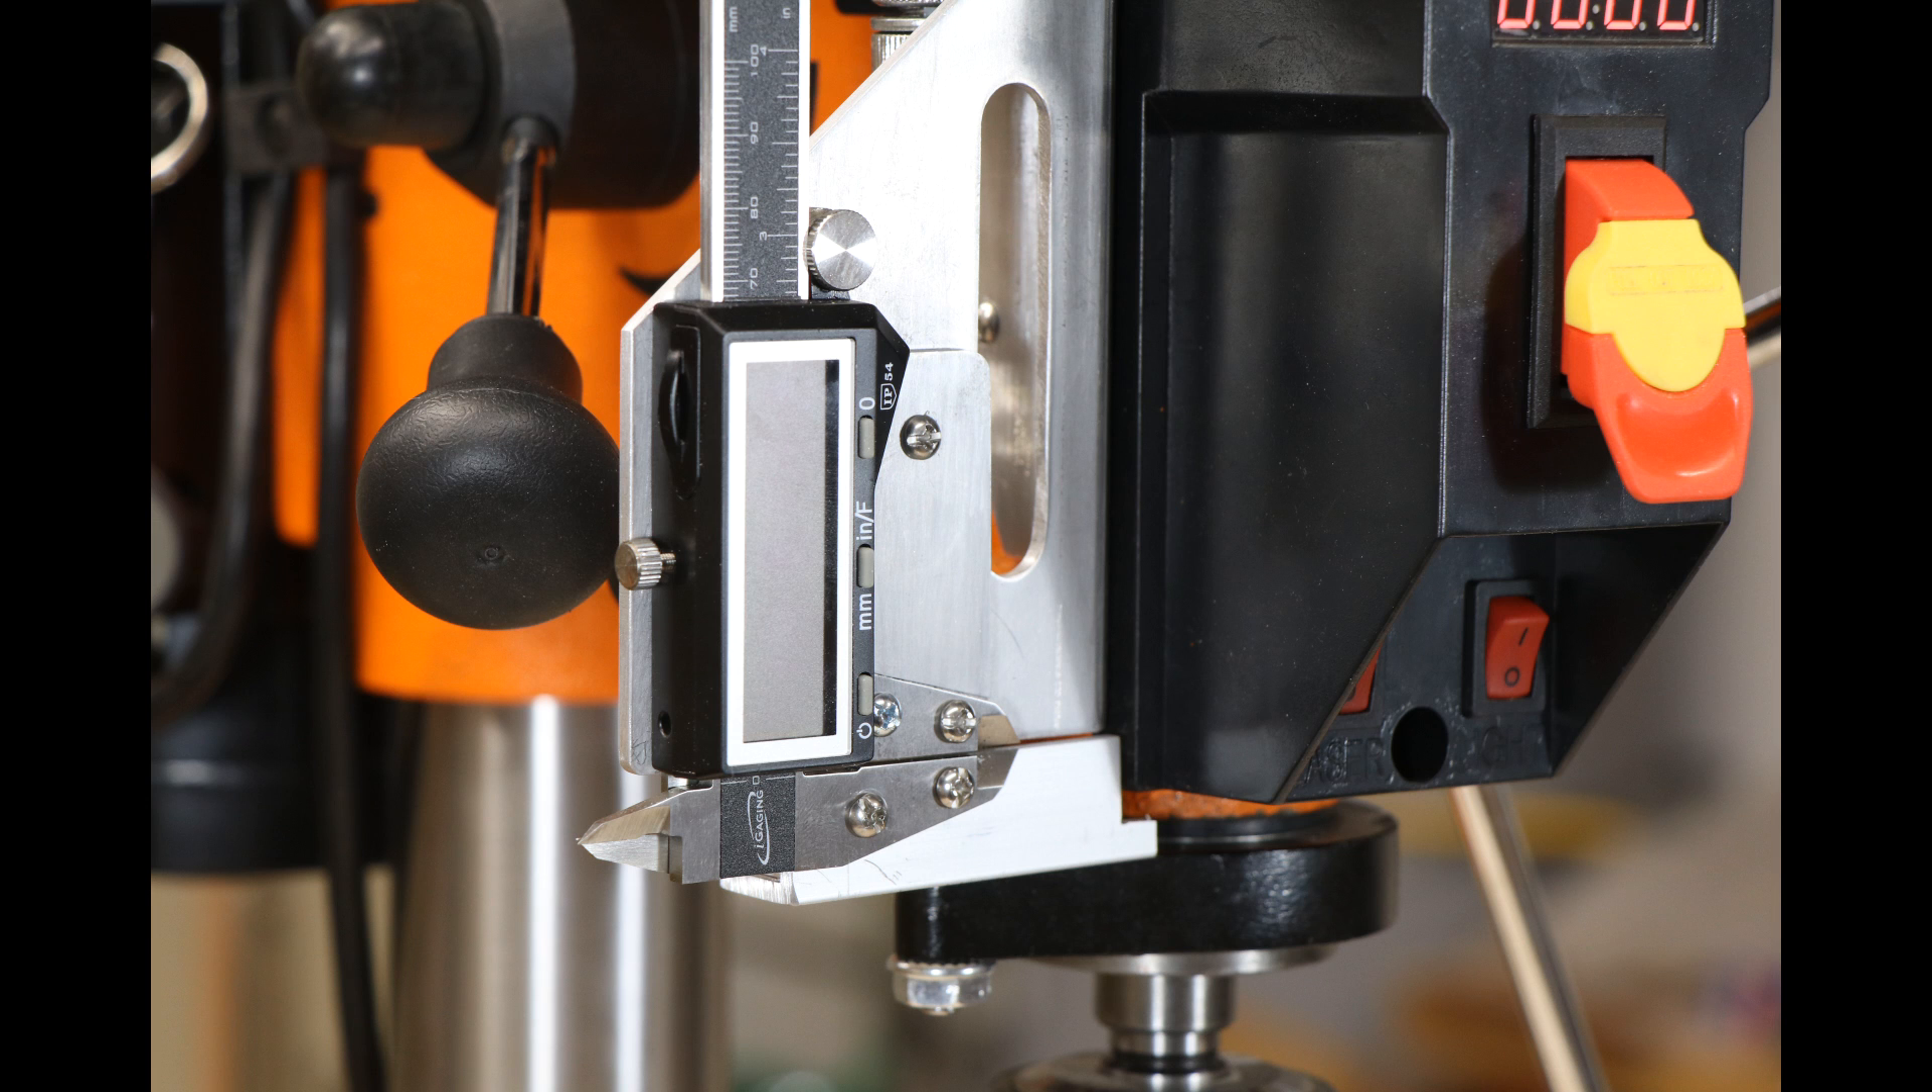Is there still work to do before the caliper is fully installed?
No.